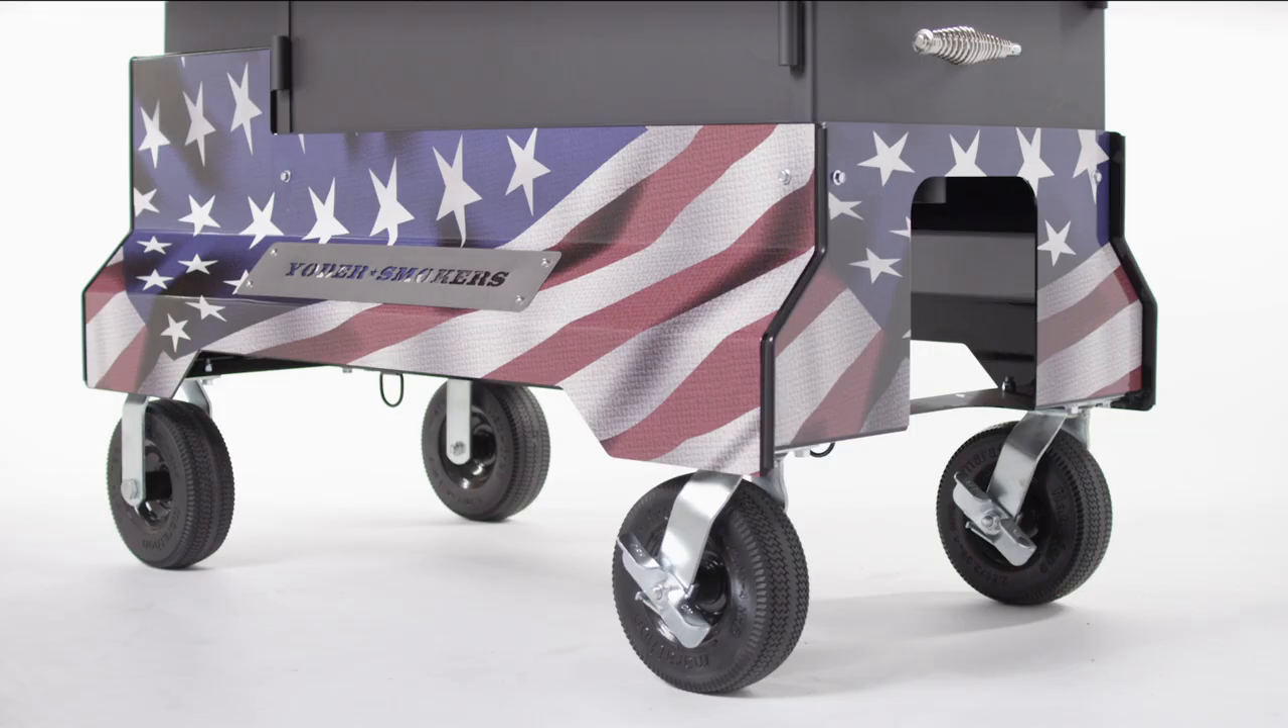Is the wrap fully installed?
Yes.